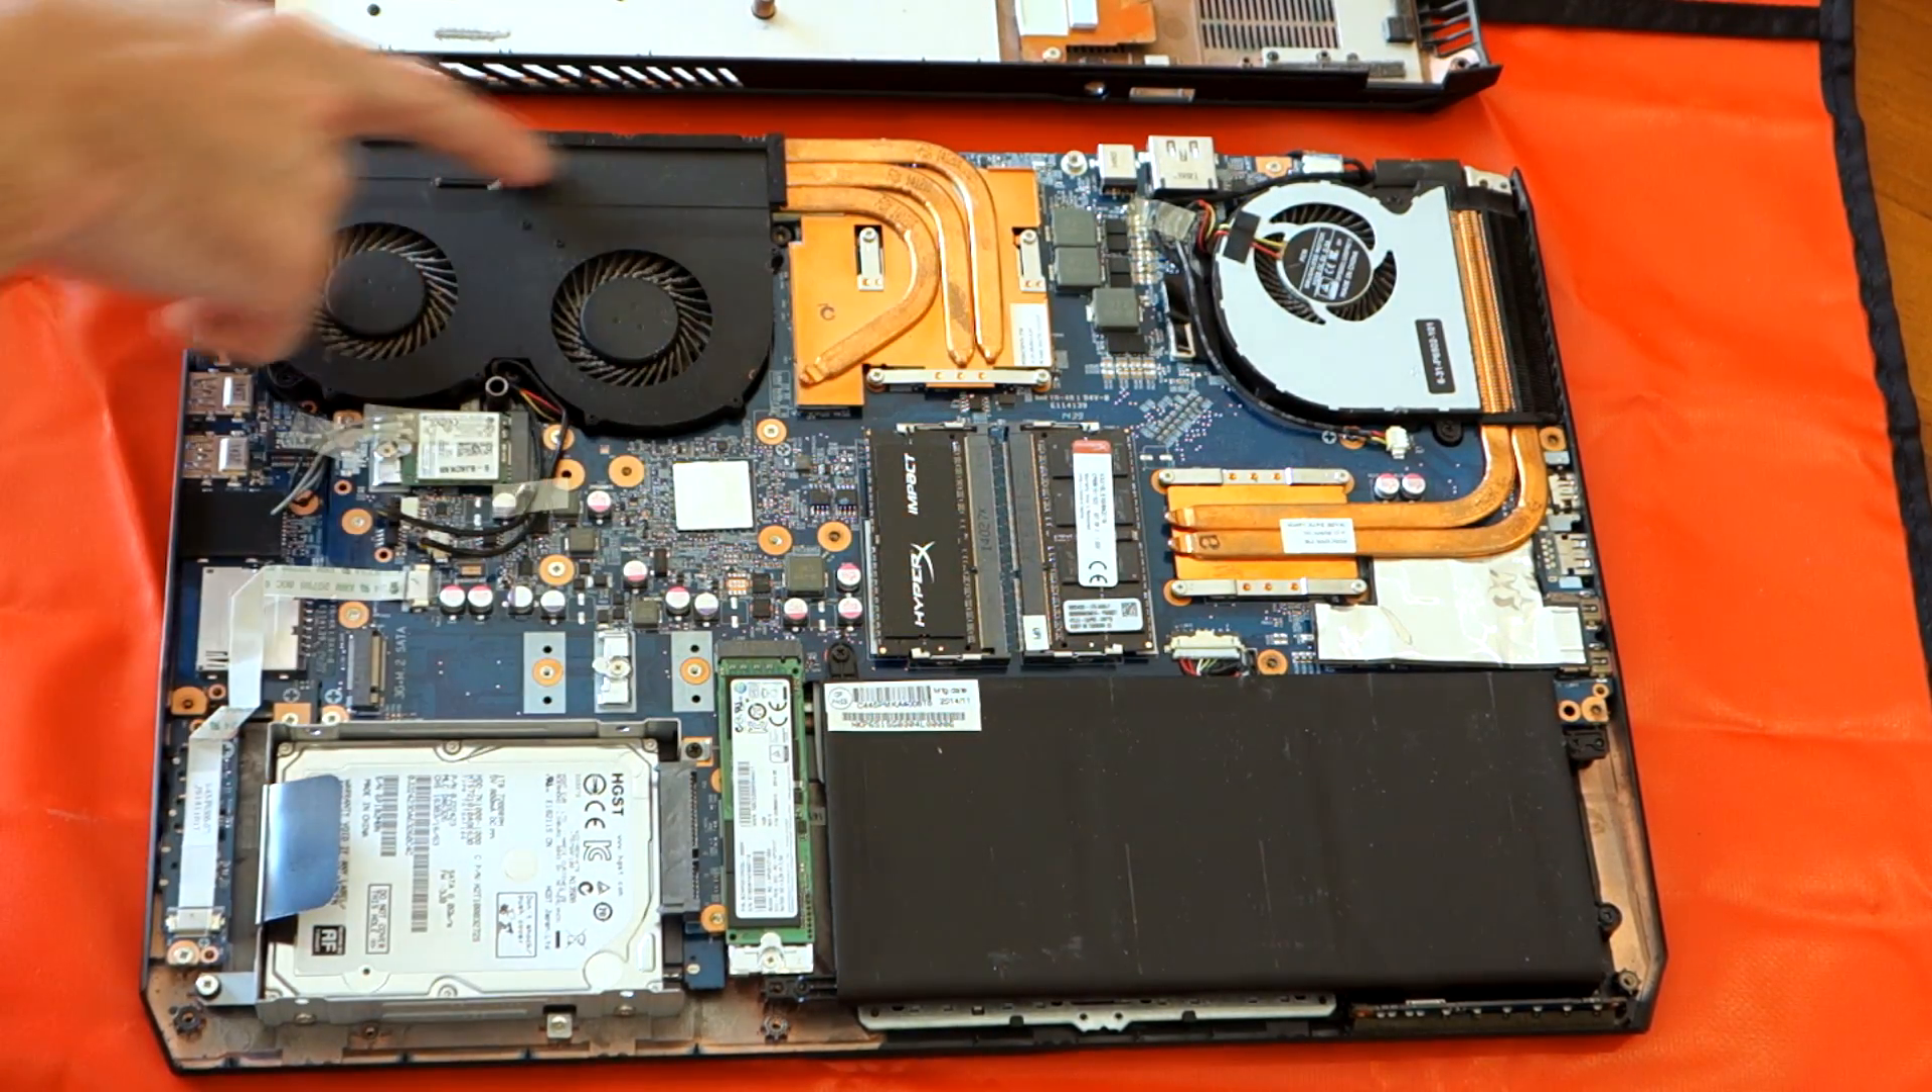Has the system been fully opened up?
Yes.